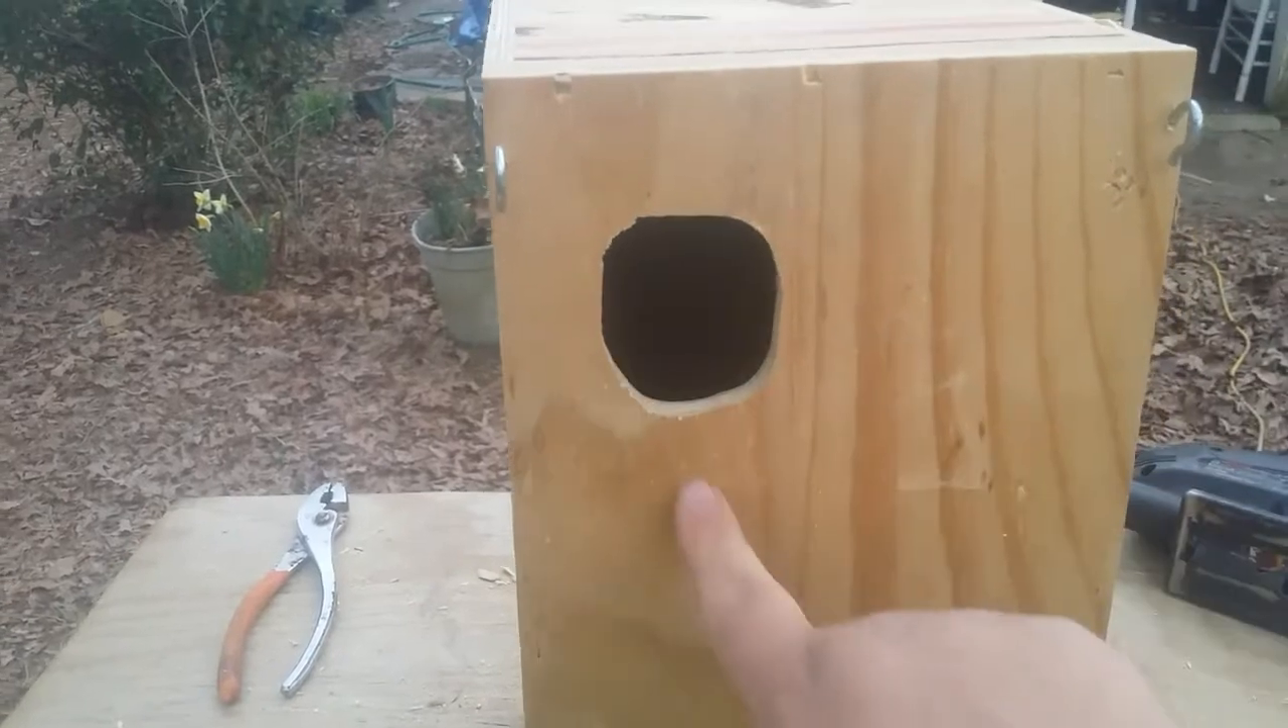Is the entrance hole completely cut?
Yes.